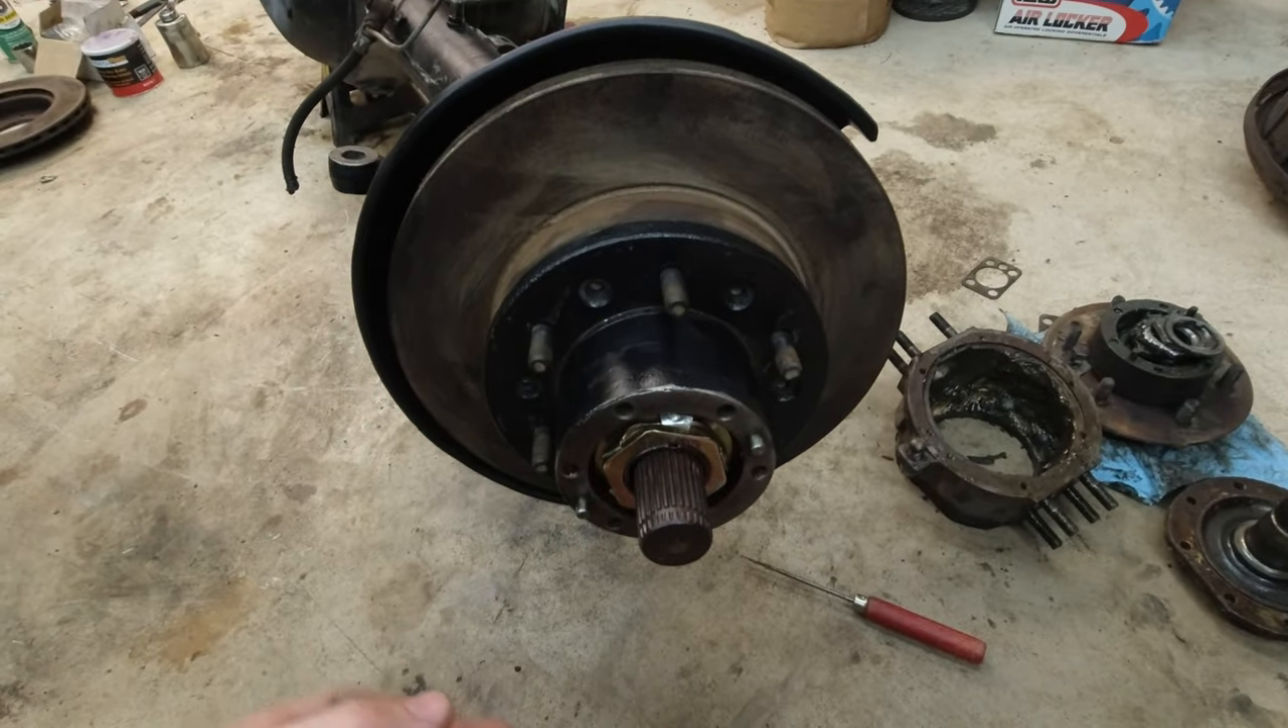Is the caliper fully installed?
No.